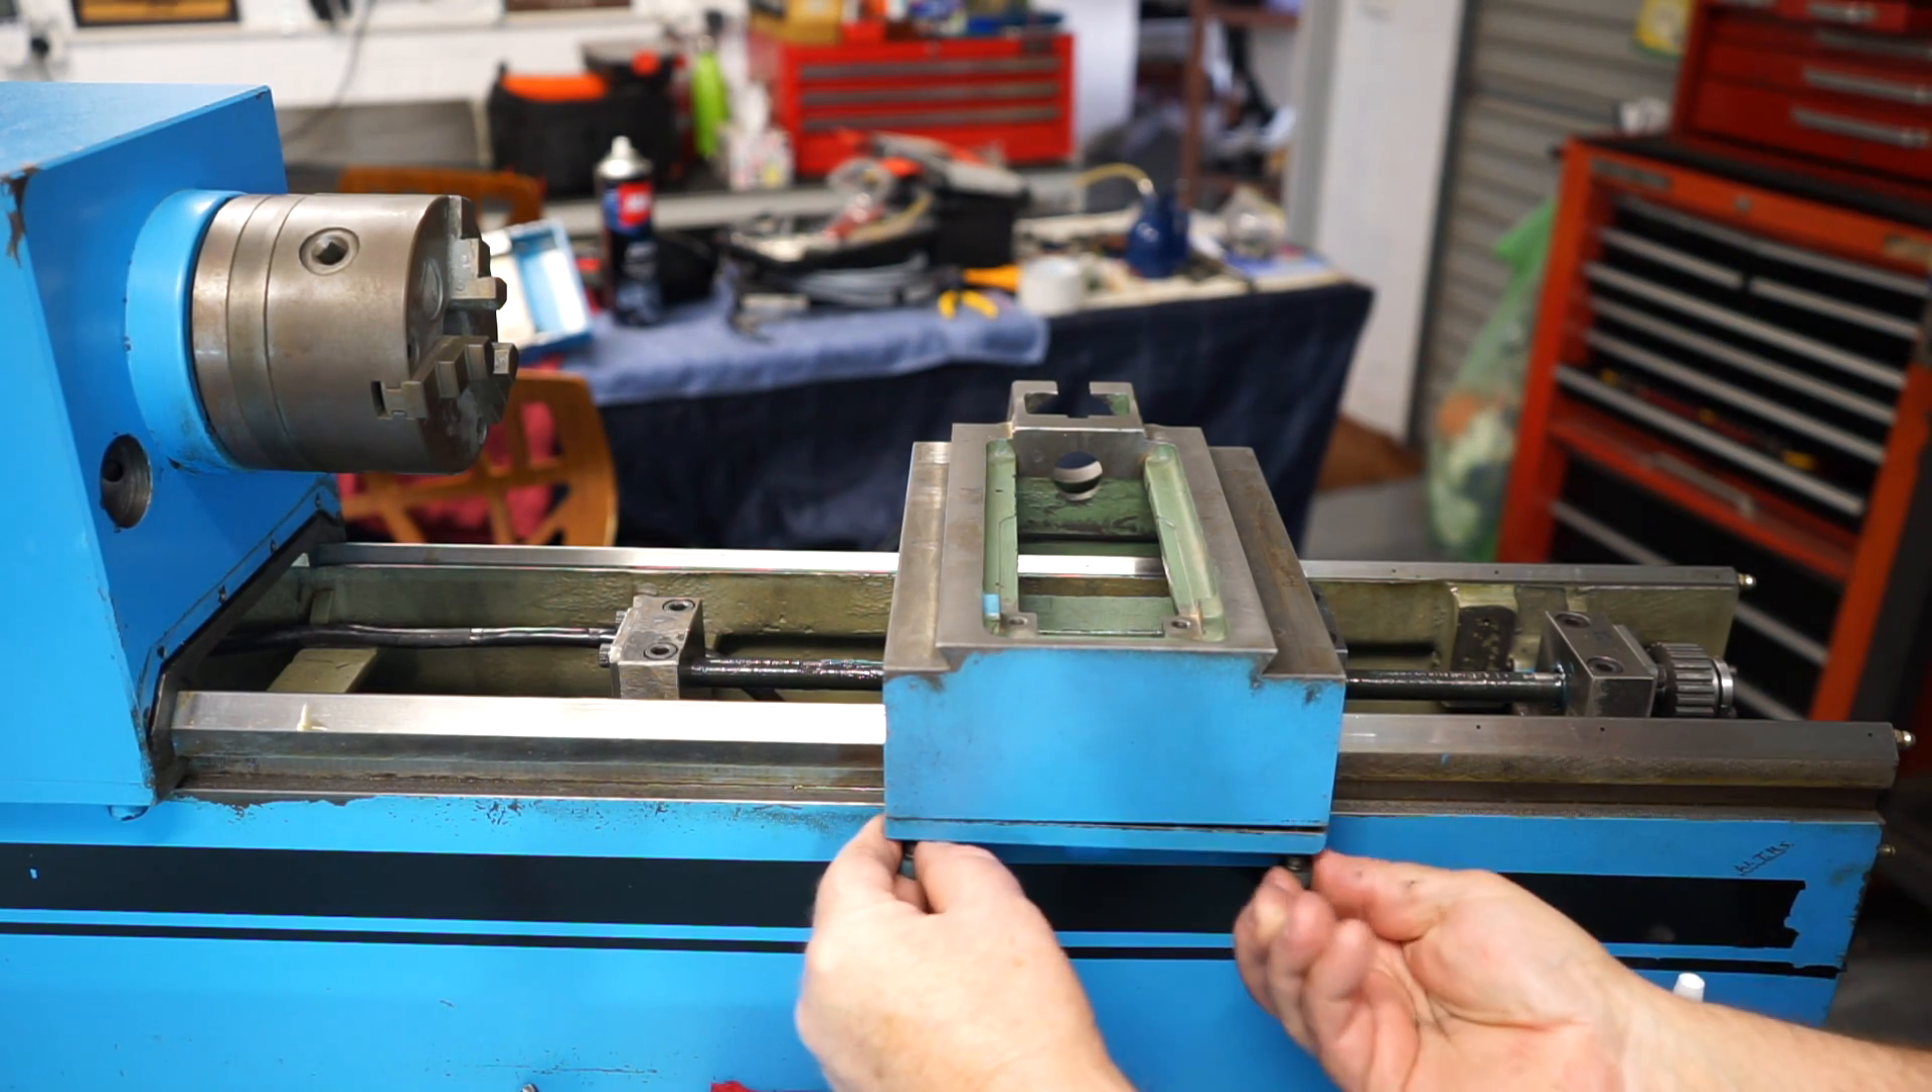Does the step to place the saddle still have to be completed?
No.